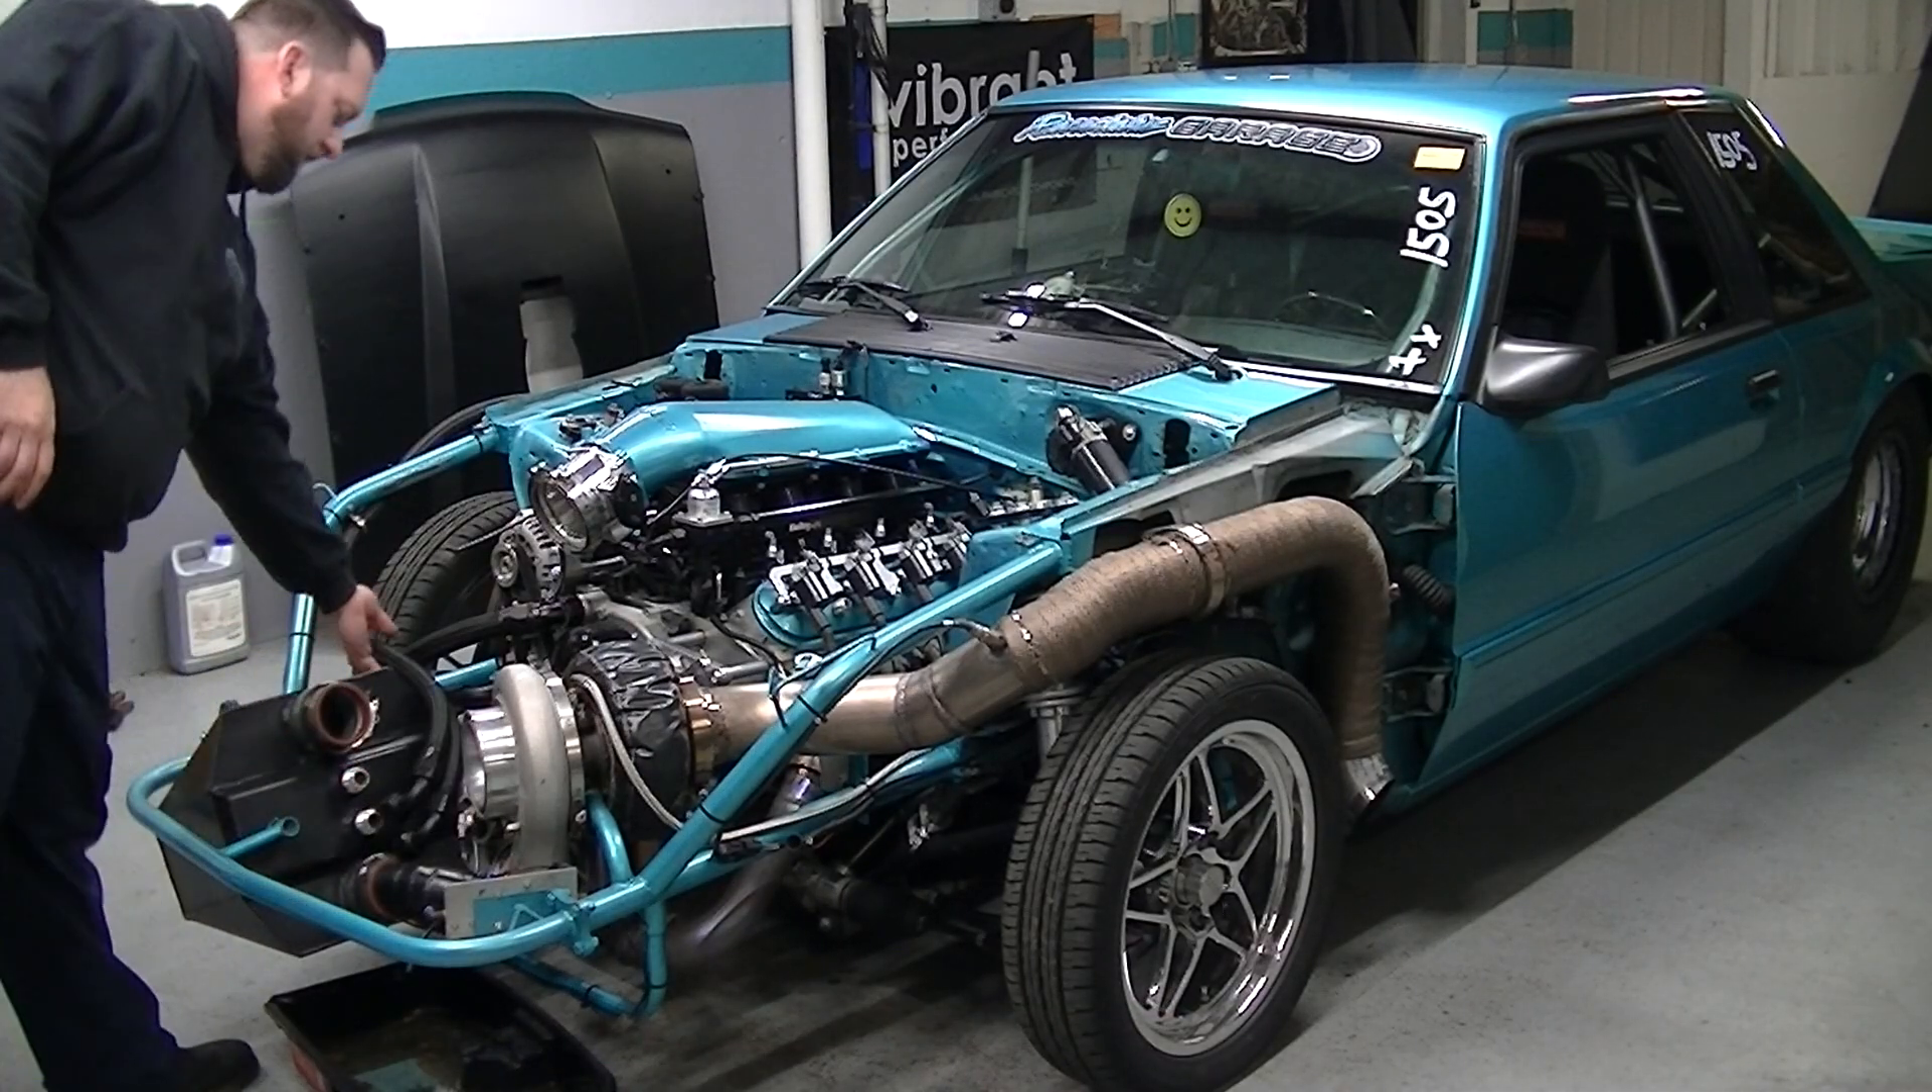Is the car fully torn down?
No.